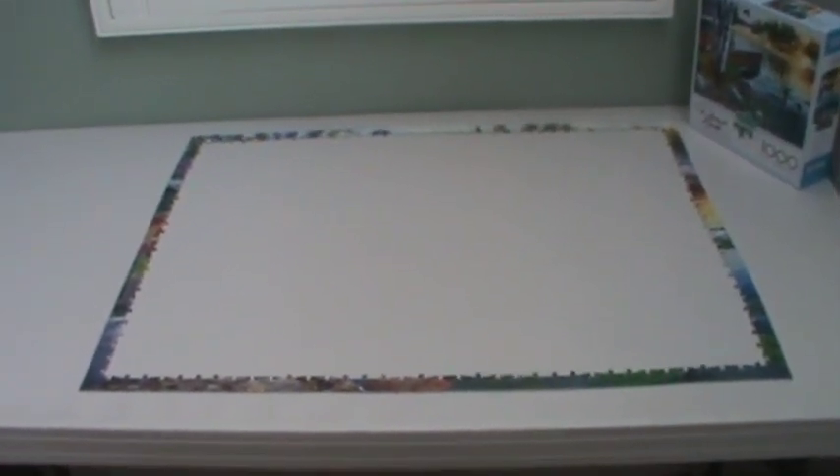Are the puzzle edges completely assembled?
Yes.